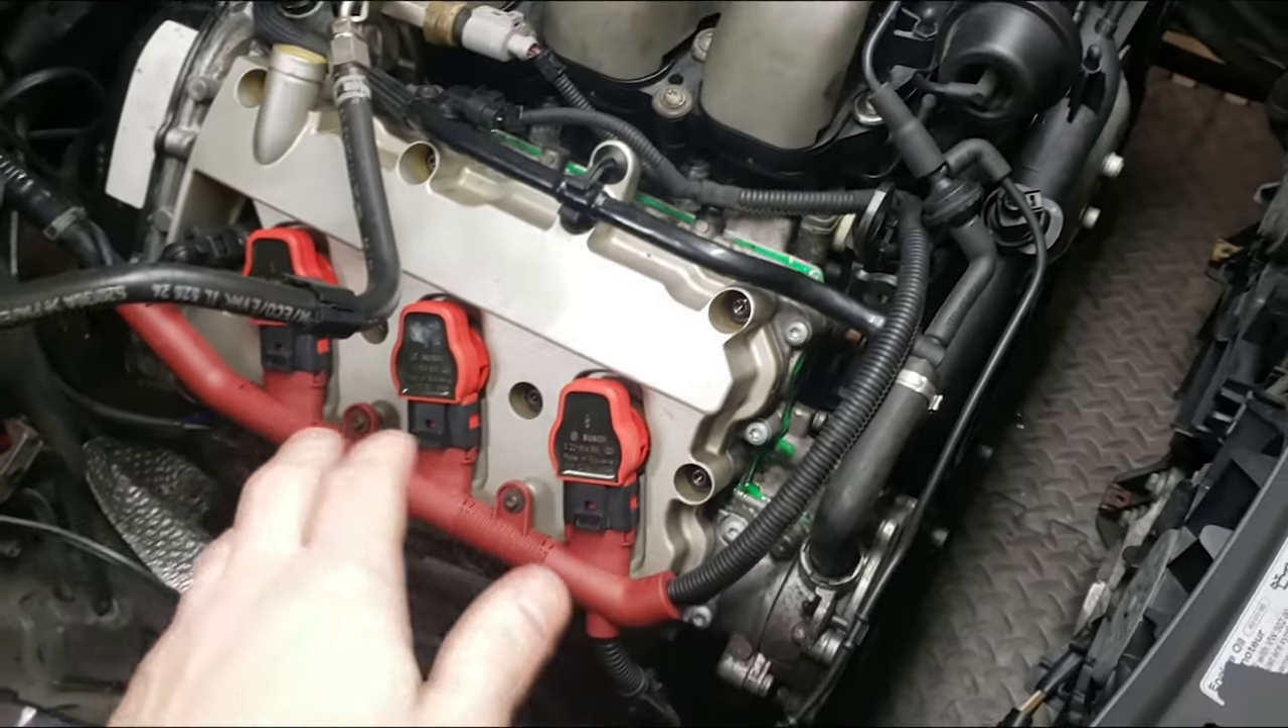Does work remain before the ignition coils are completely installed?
No.